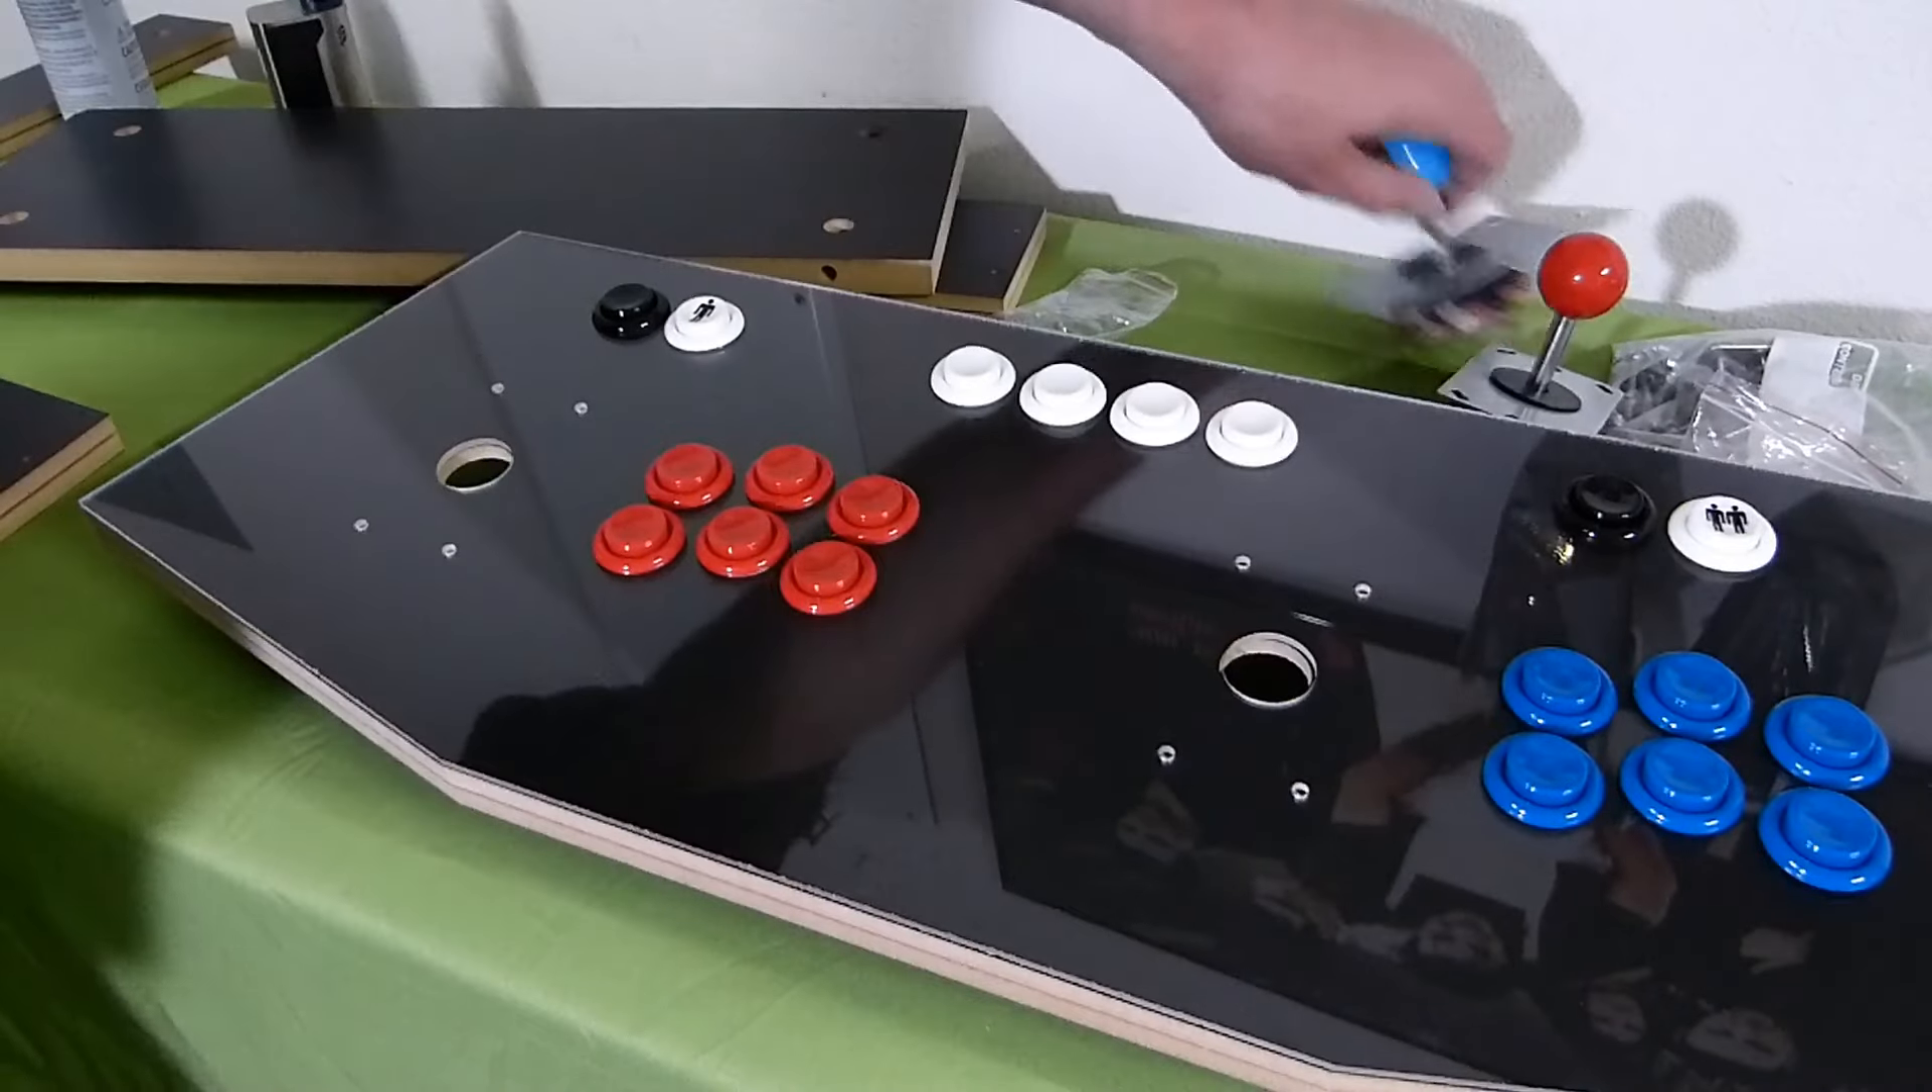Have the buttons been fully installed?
Yes.